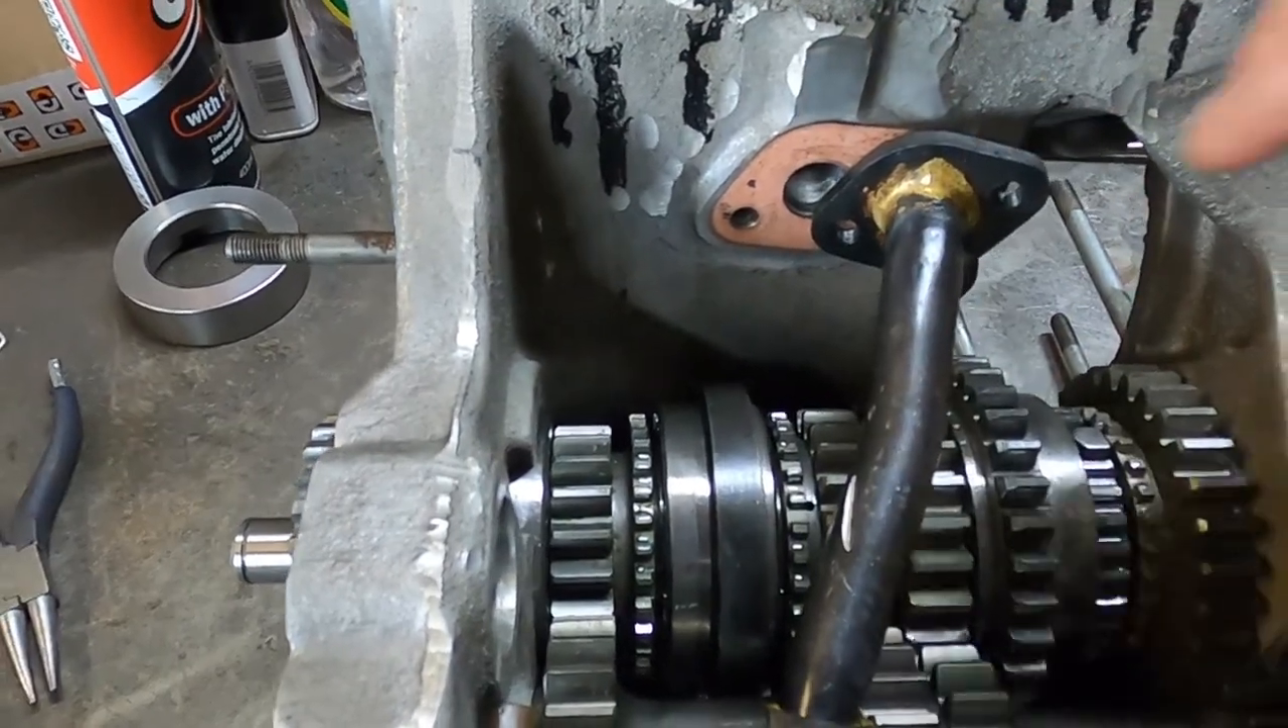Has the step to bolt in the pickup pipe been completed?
No.